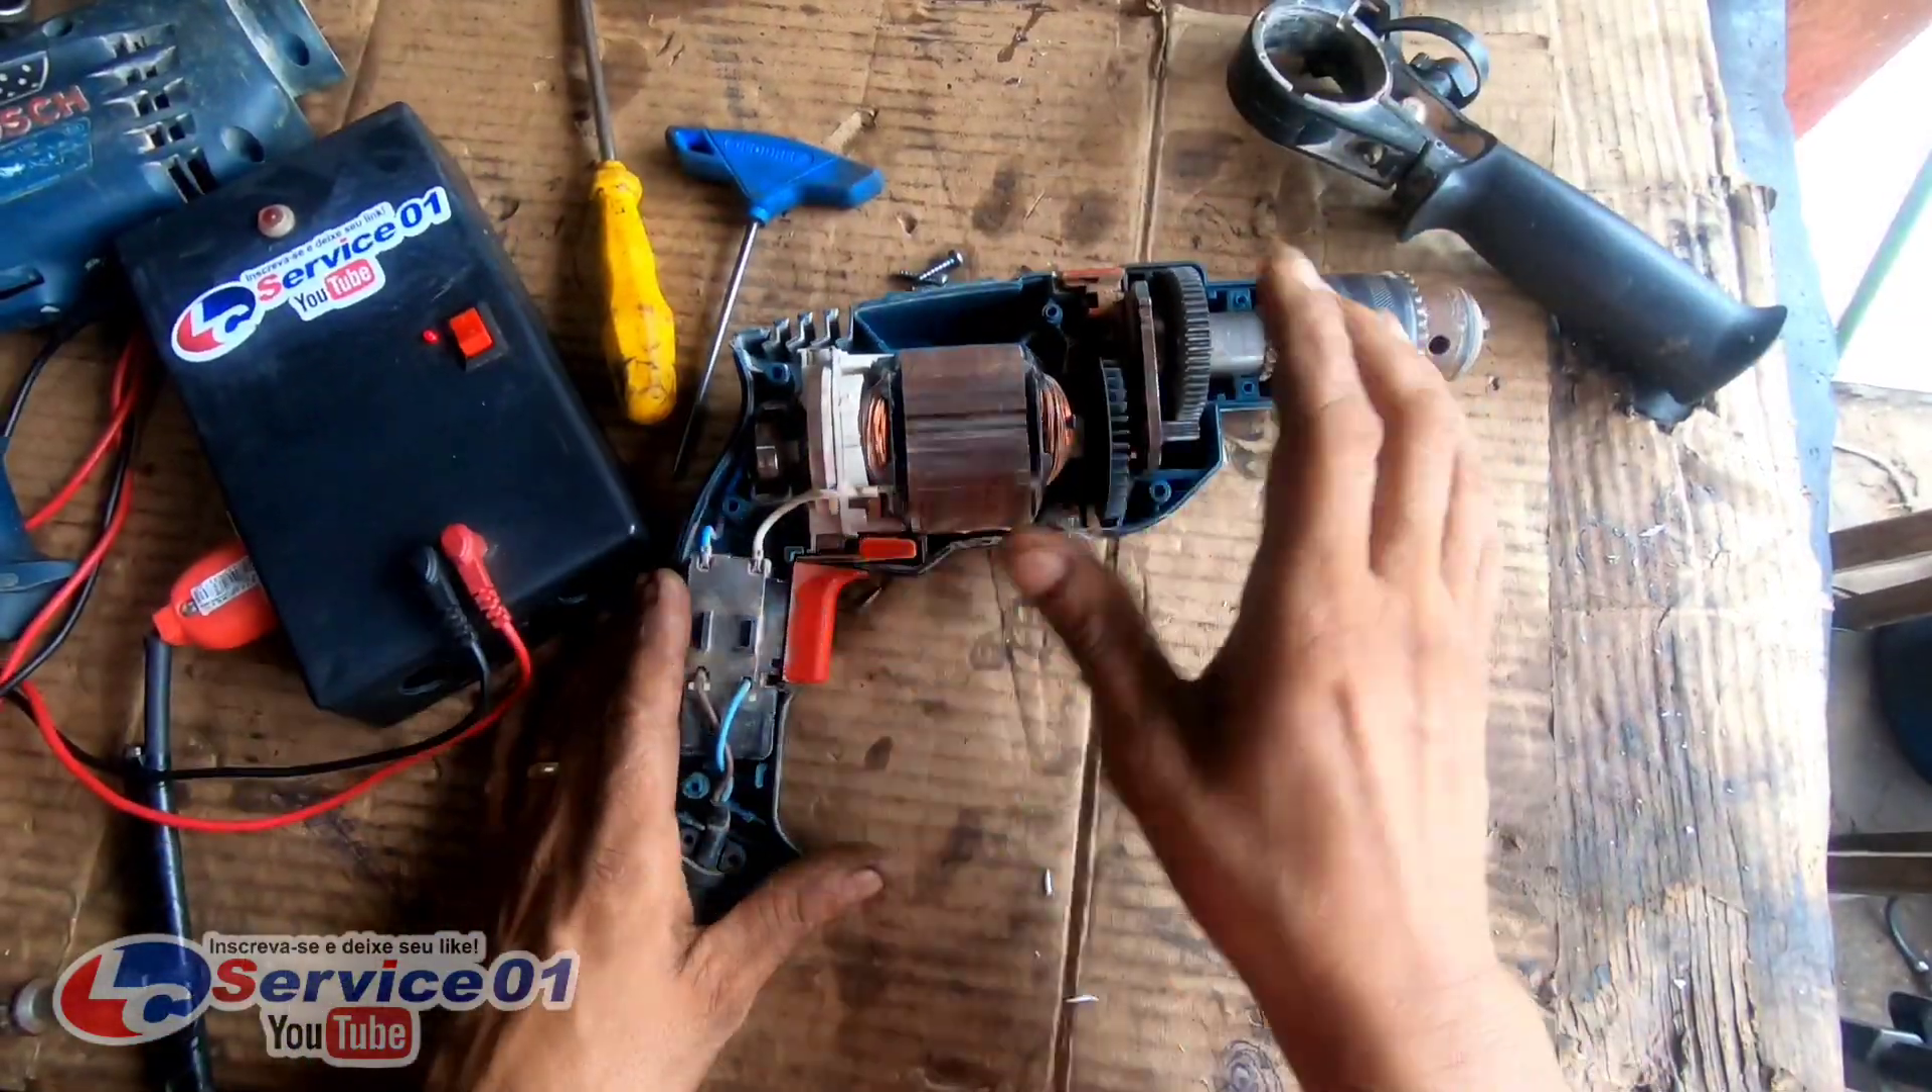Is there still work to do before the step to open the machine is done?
No.